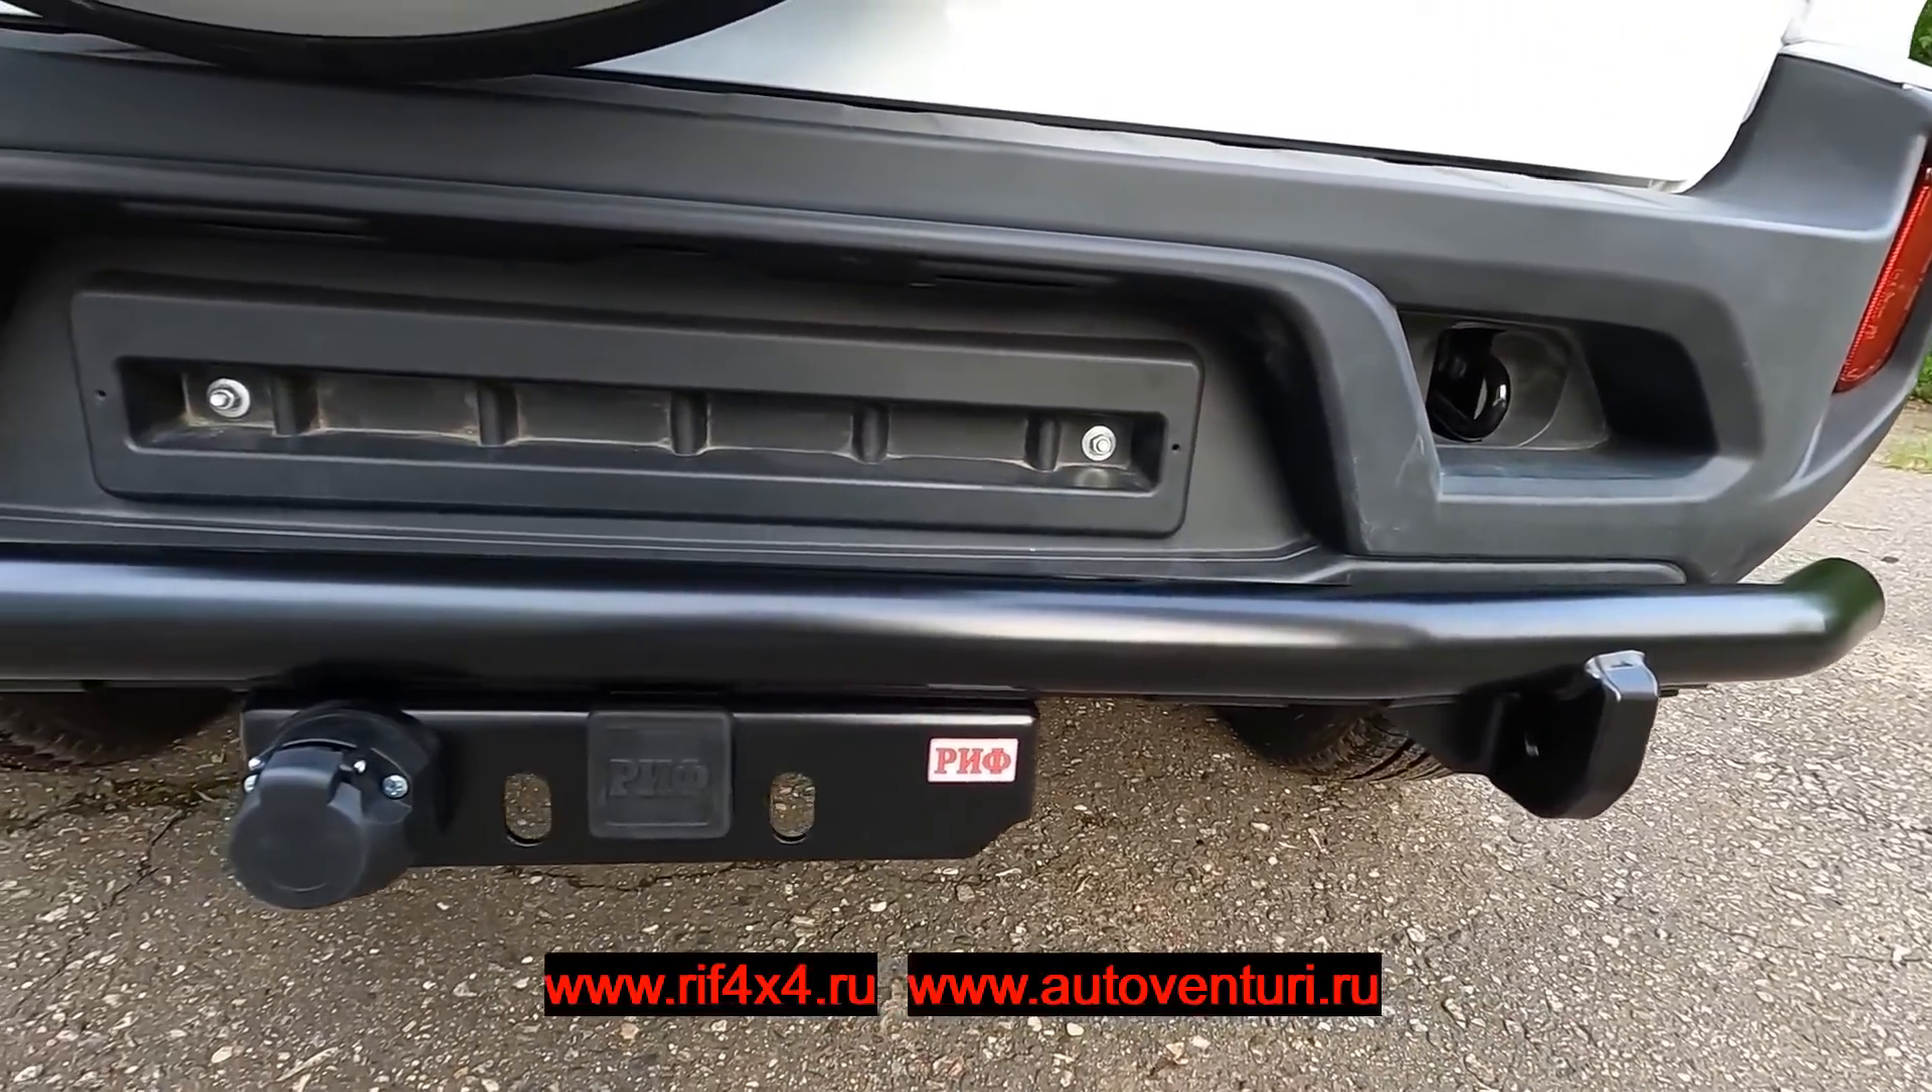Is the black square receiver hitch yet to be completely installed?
No.